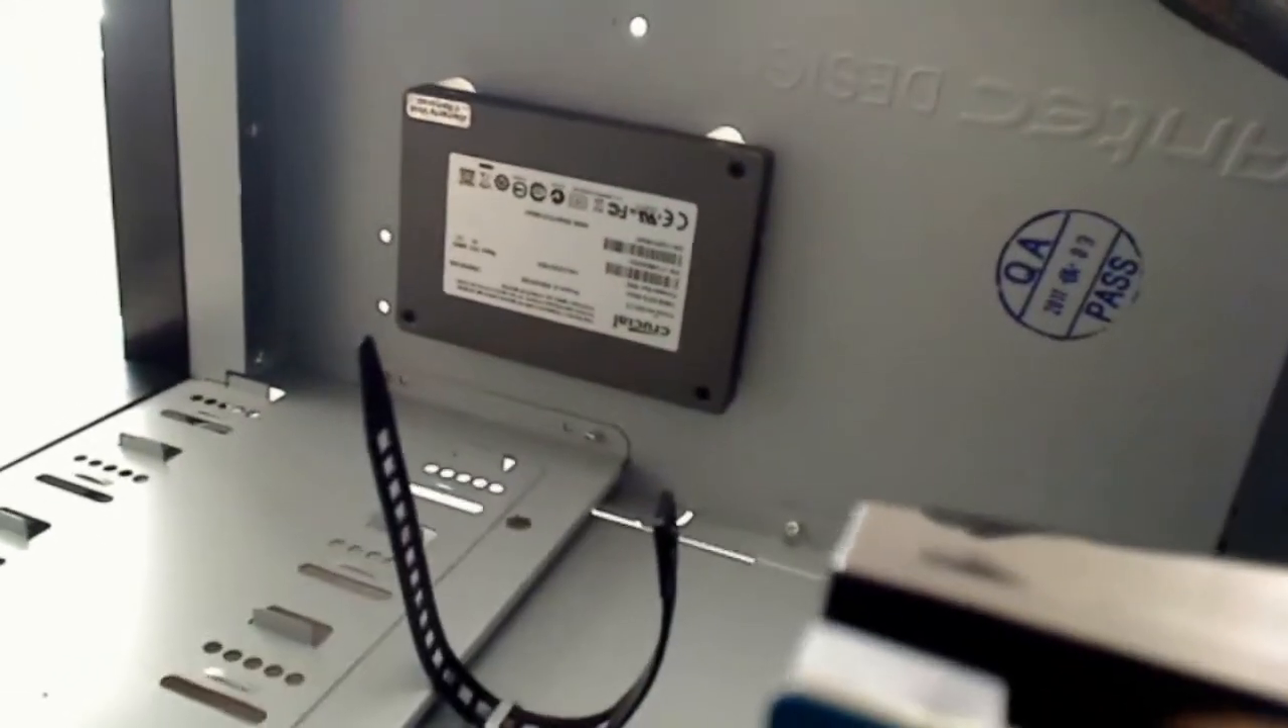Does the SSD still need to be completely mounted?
No.